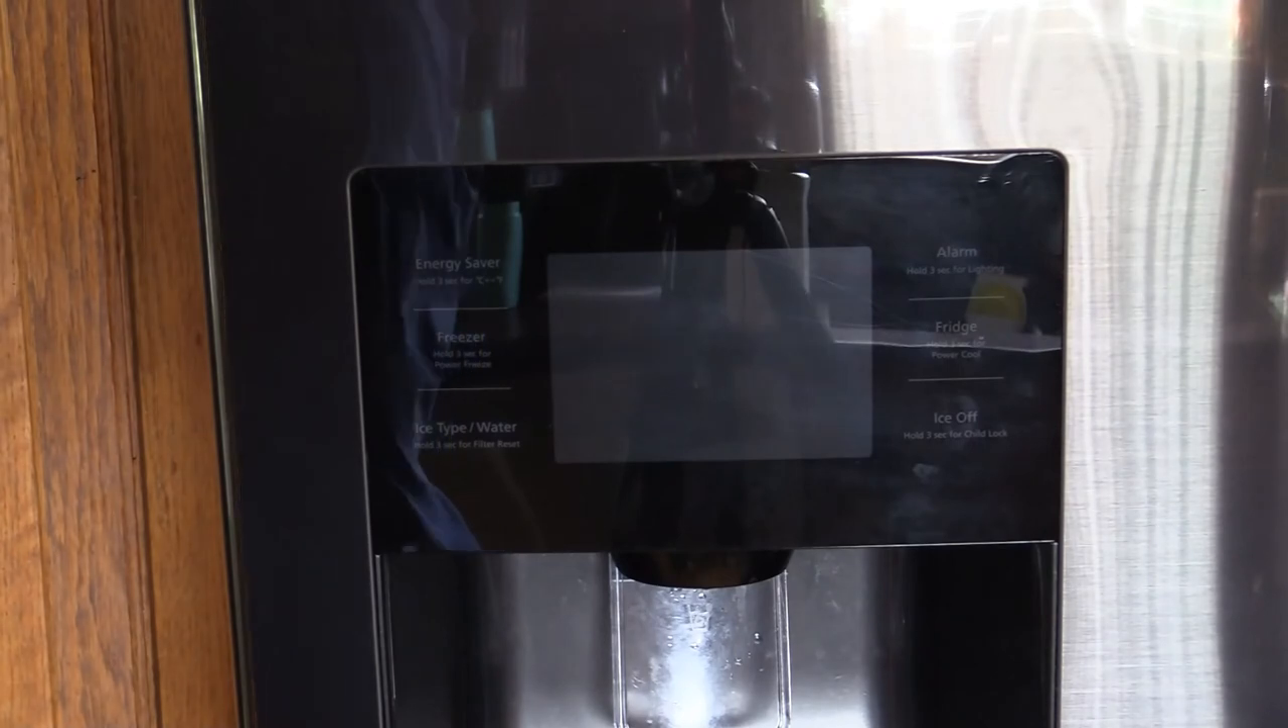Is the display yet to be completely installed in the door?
No.